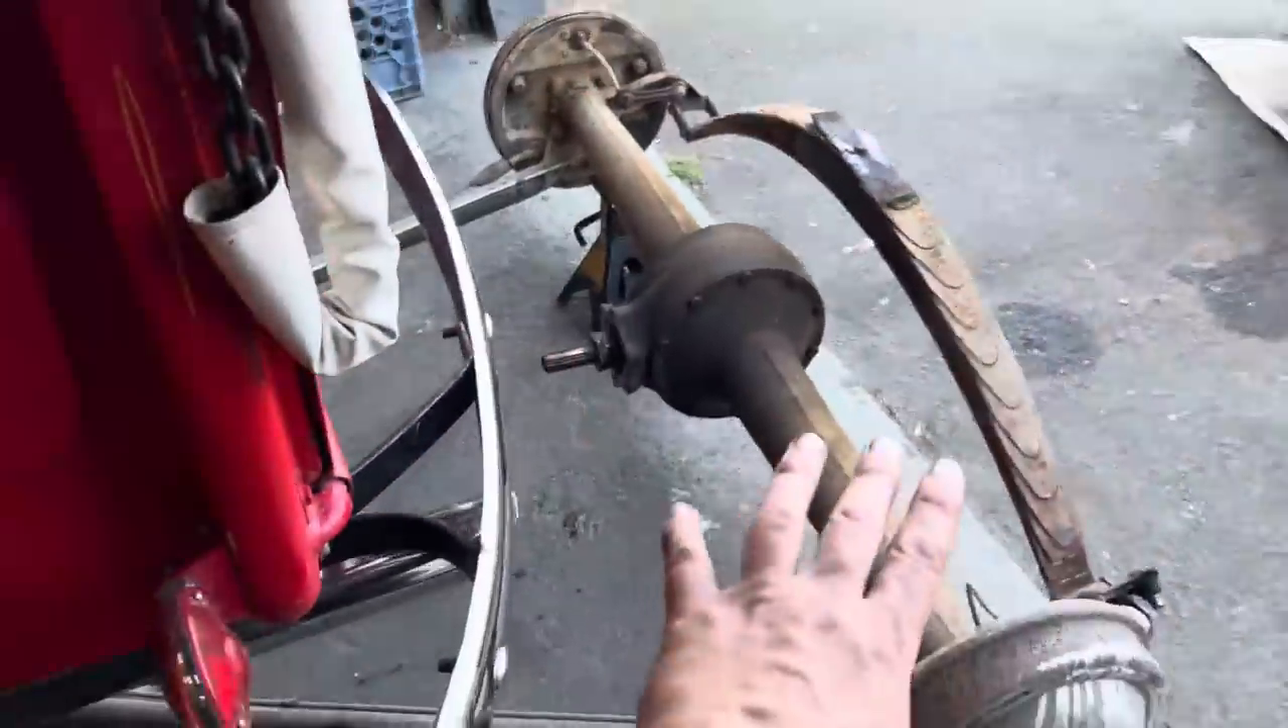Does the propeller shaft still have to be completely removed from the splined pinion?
No.